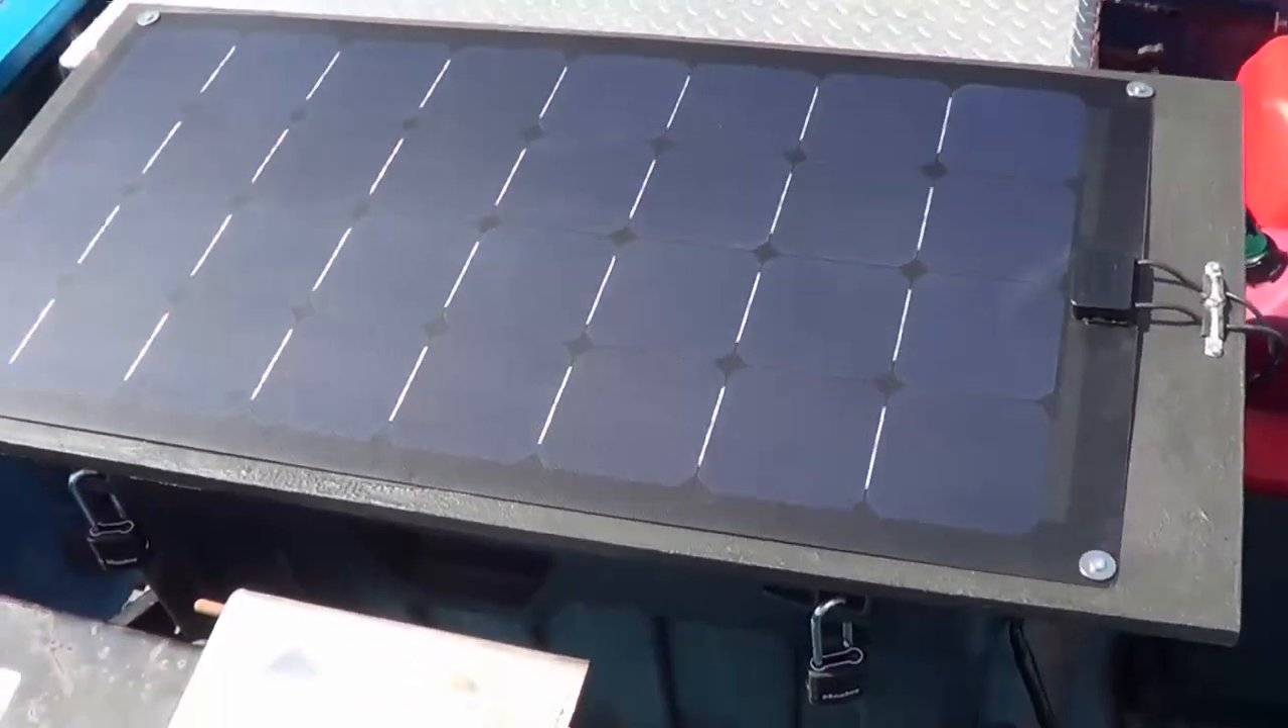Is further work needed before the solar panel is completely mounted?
No.